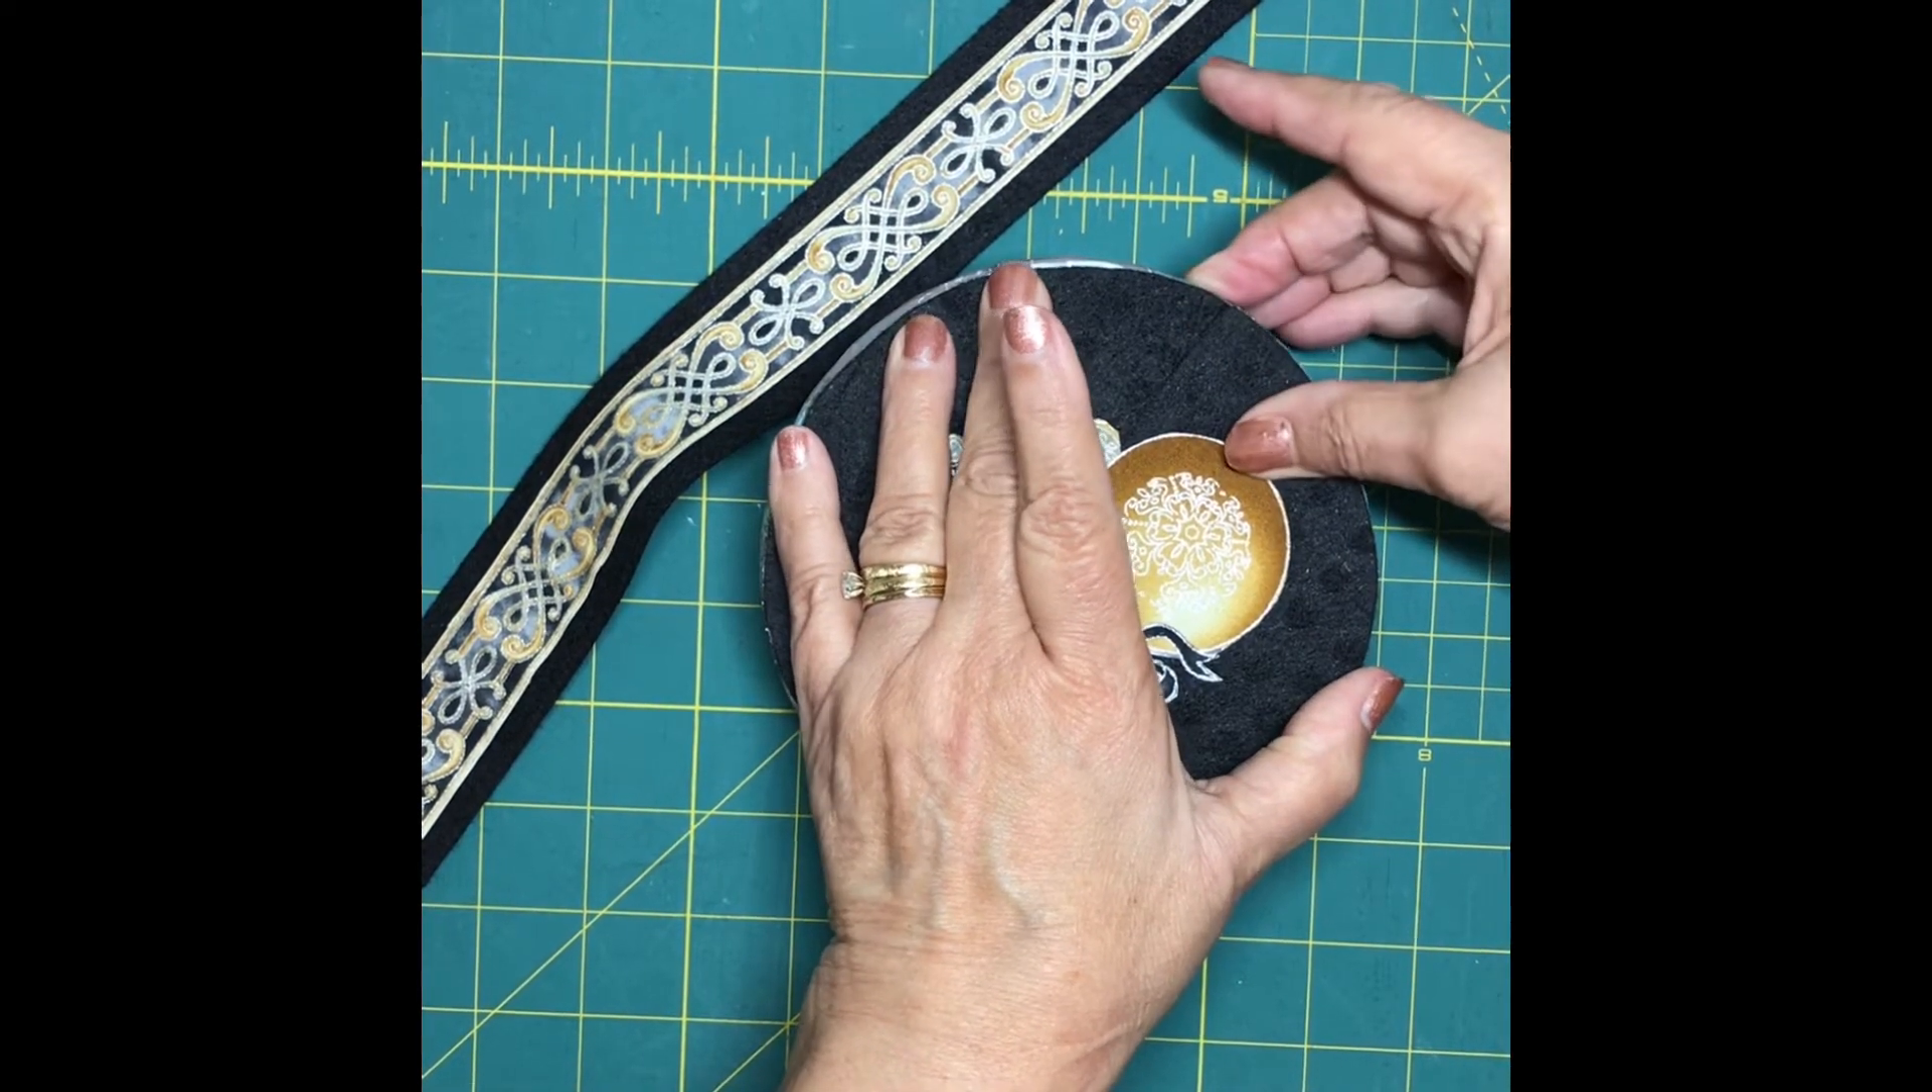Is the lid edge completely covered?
No.